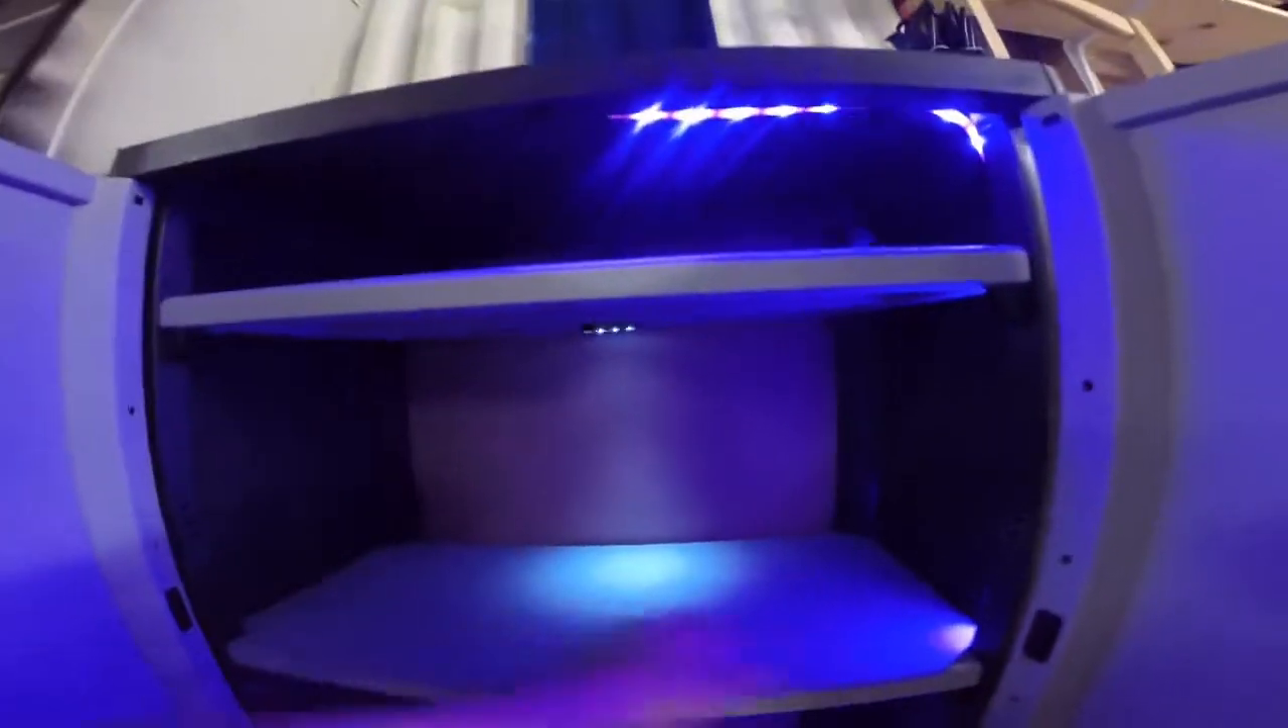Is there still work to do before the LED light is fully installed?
No.